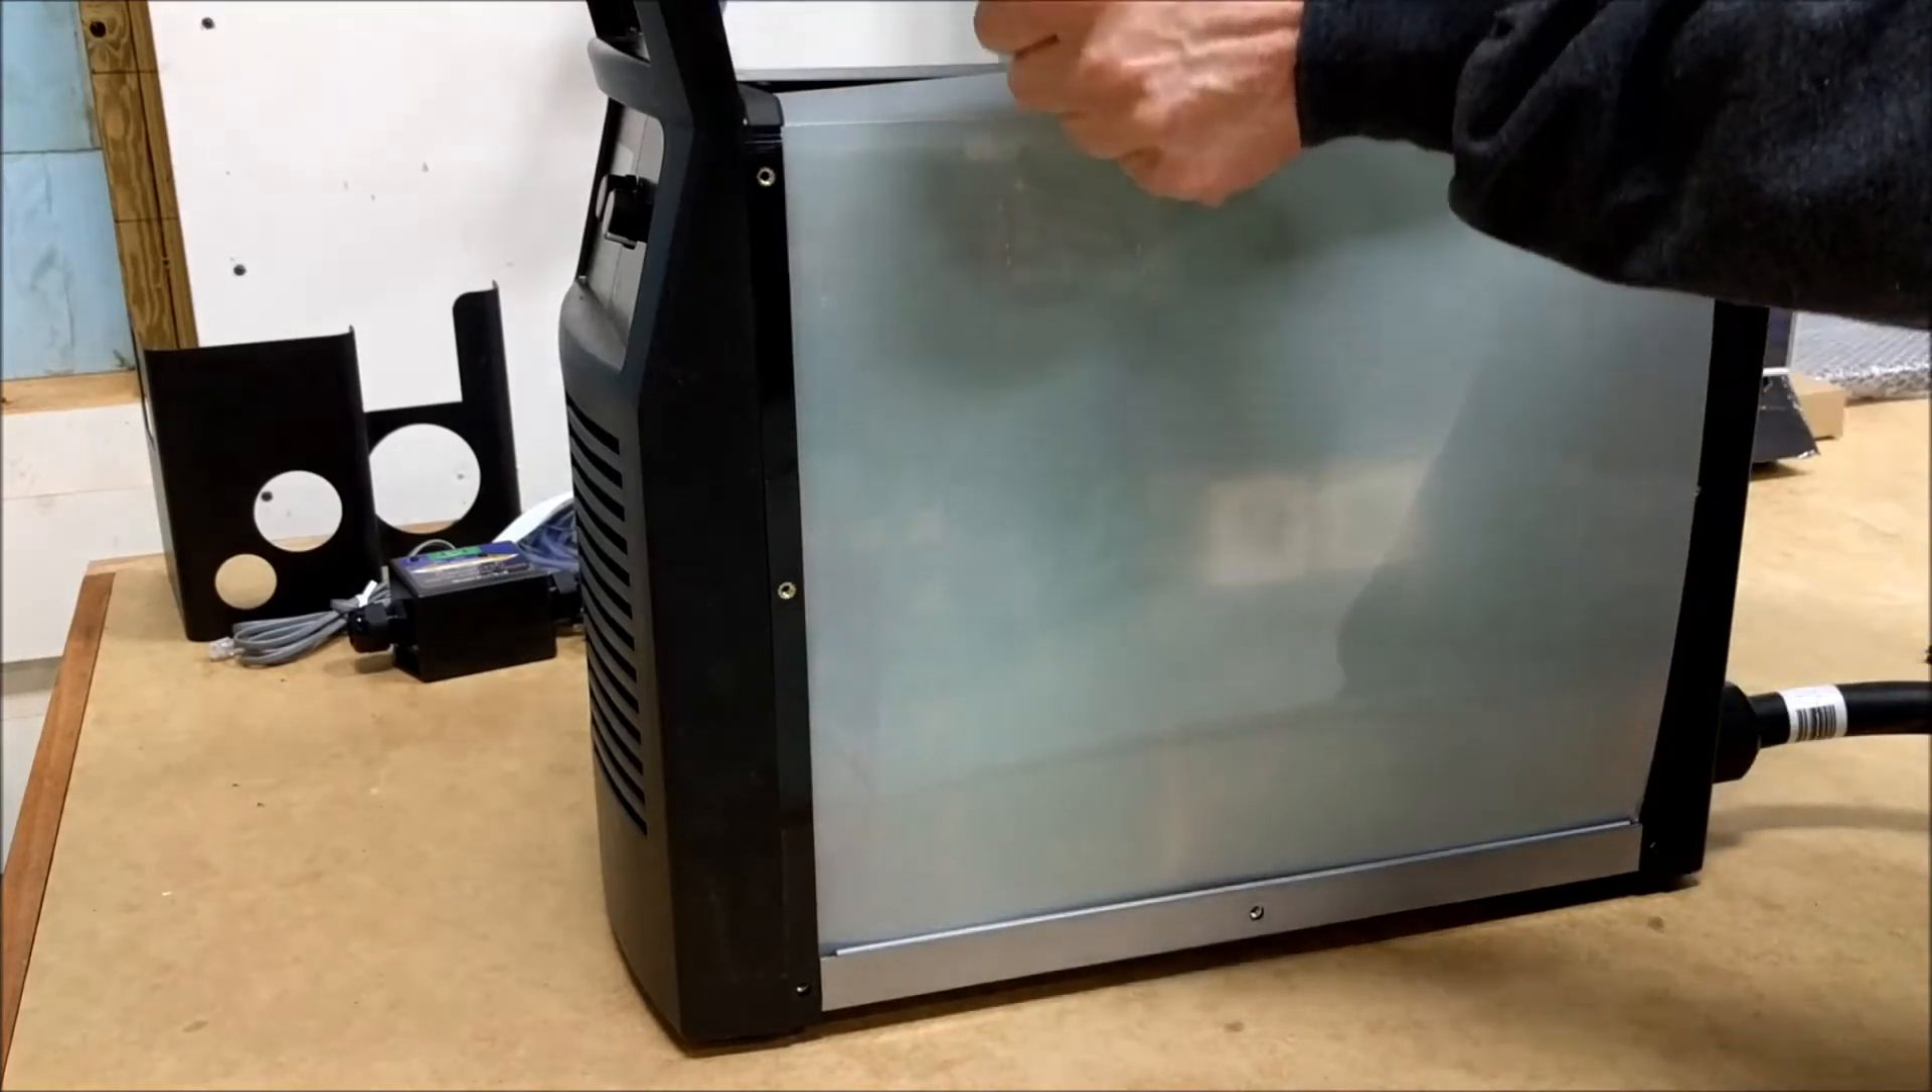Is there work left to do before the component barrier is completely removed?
Yes.